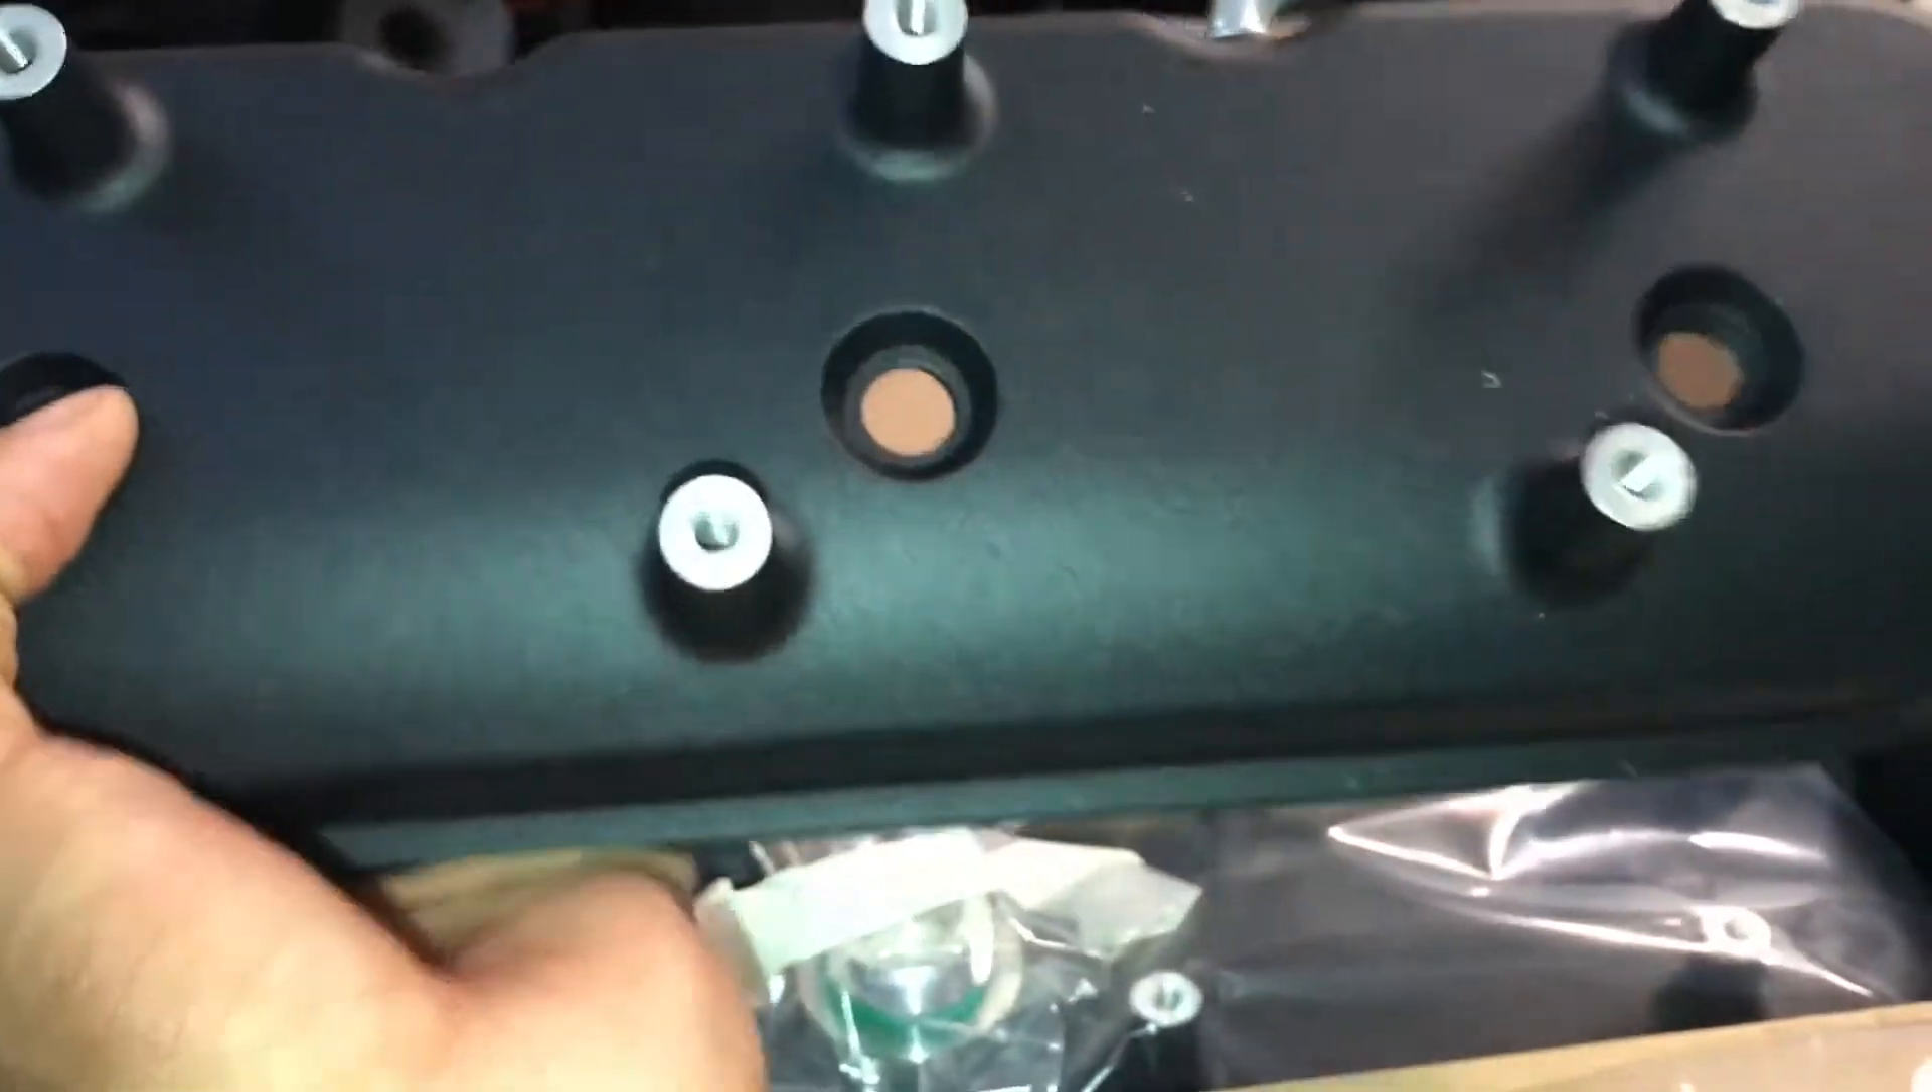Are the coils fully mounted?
No.